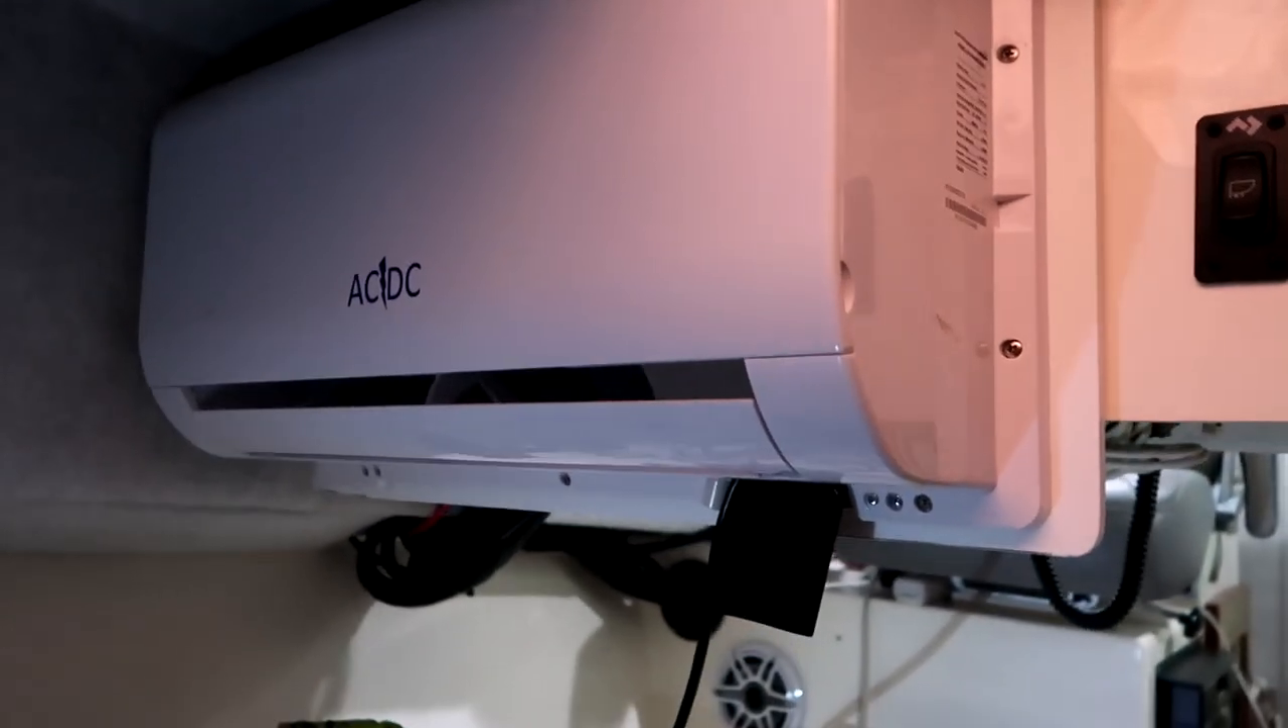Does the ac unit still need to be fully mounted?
No.